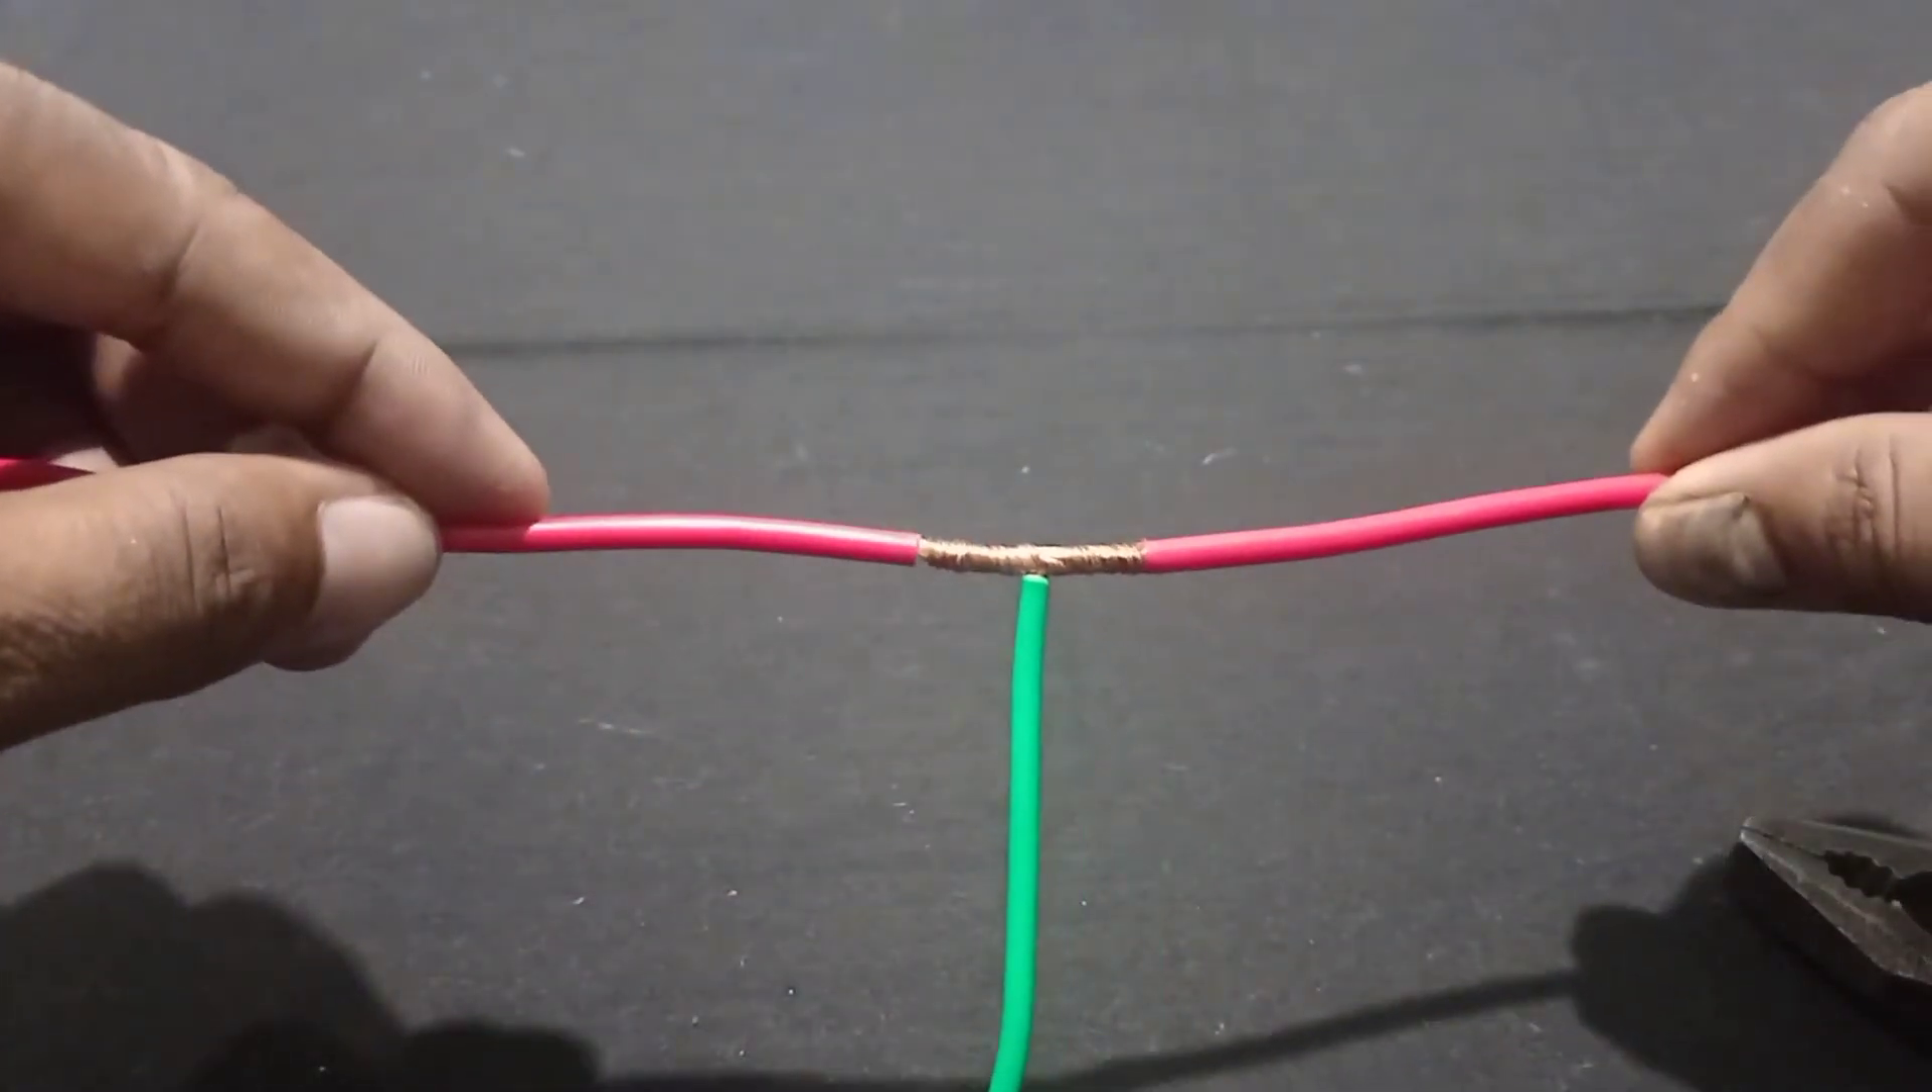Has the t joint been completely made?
Yes.